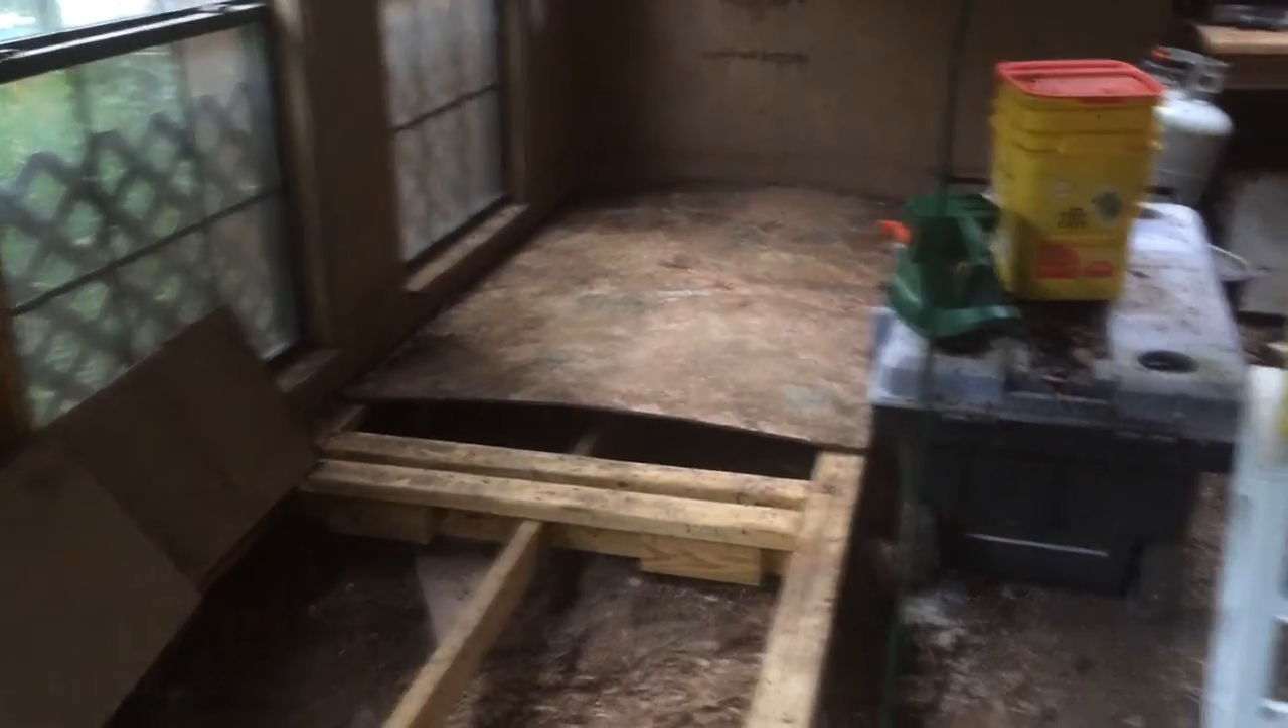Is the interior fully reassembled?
No.